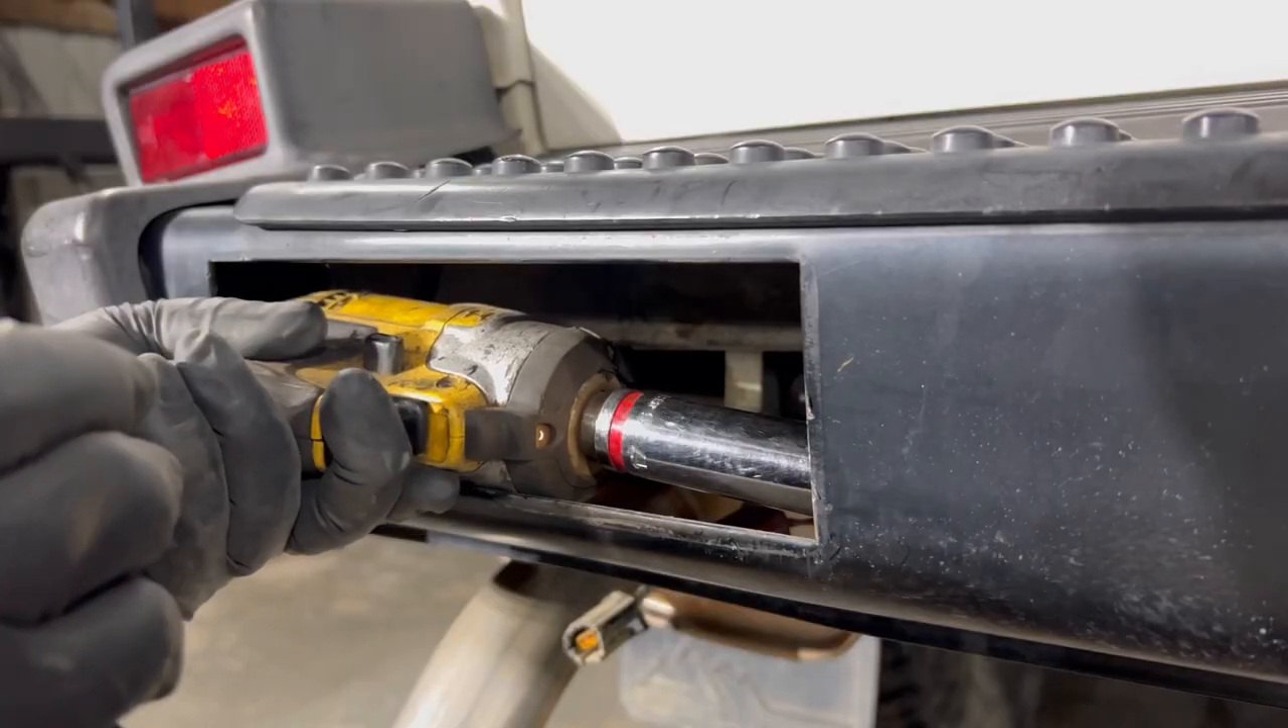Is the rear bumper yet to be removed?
Yes.